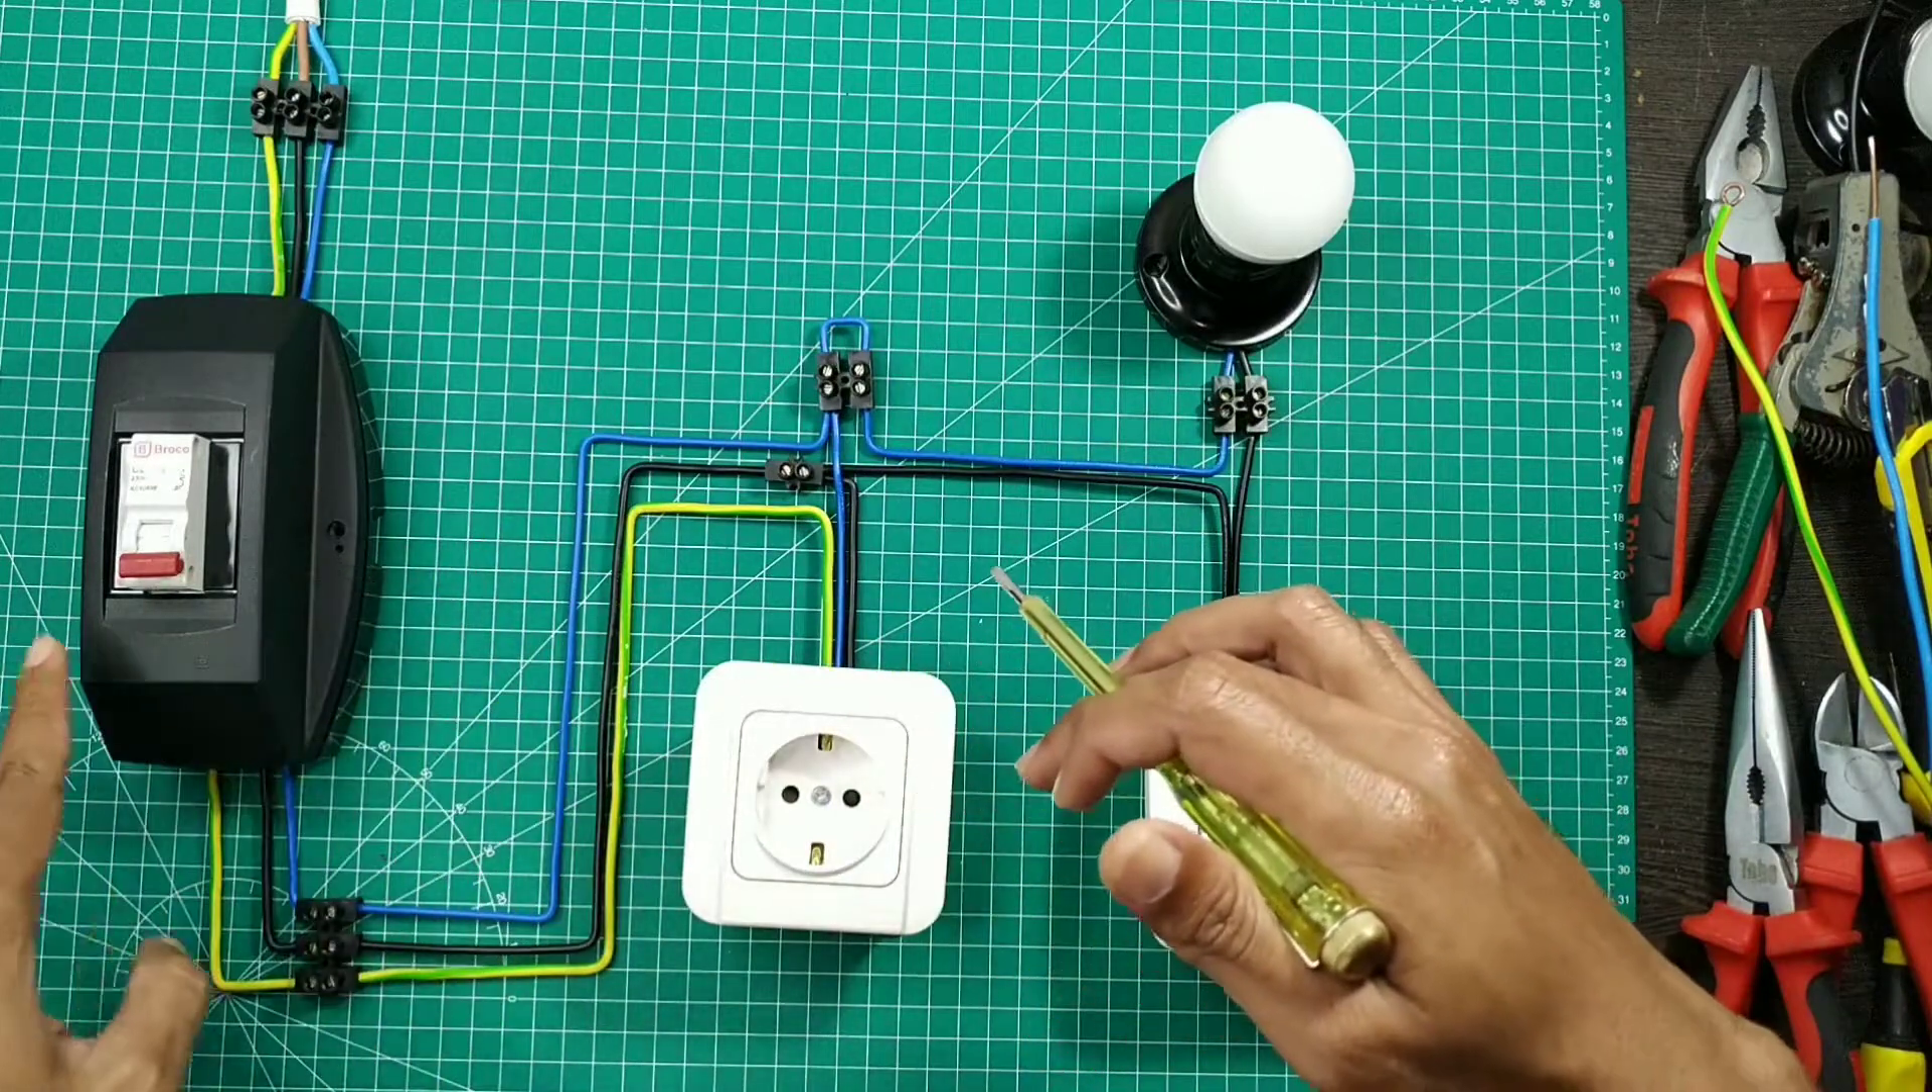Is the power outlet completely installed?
Yes.